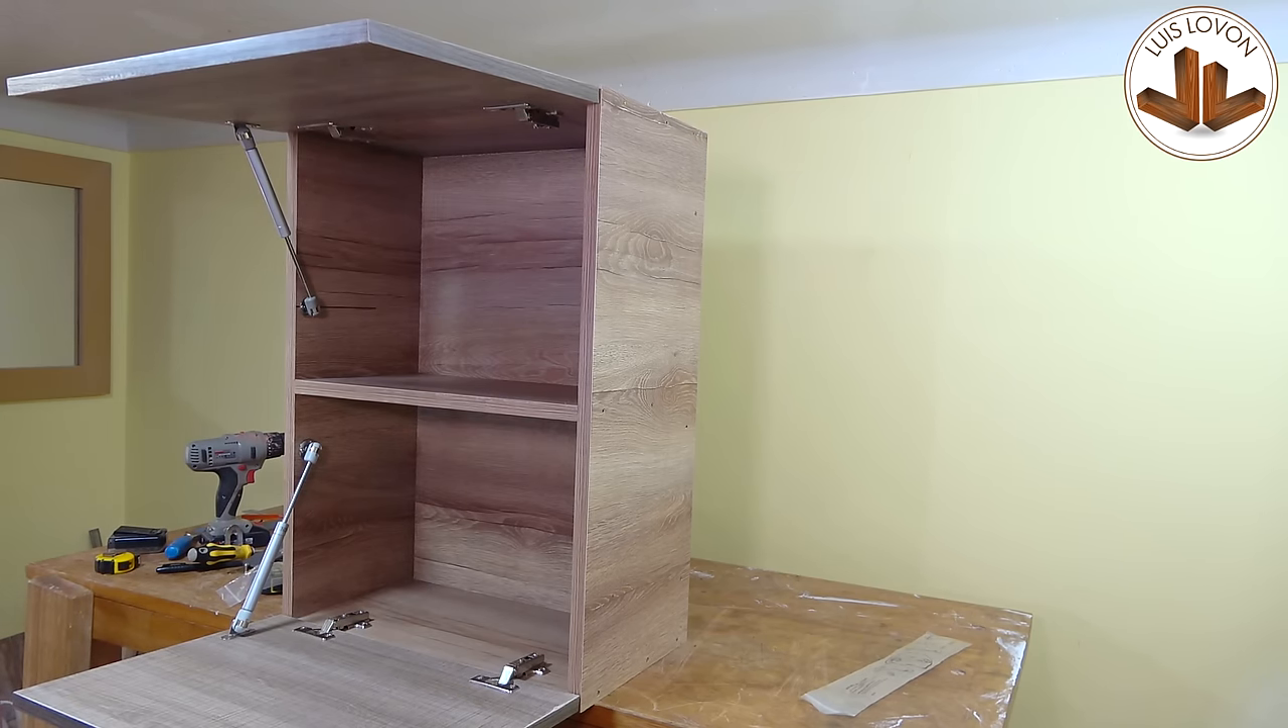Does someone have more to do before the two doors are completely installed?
No.